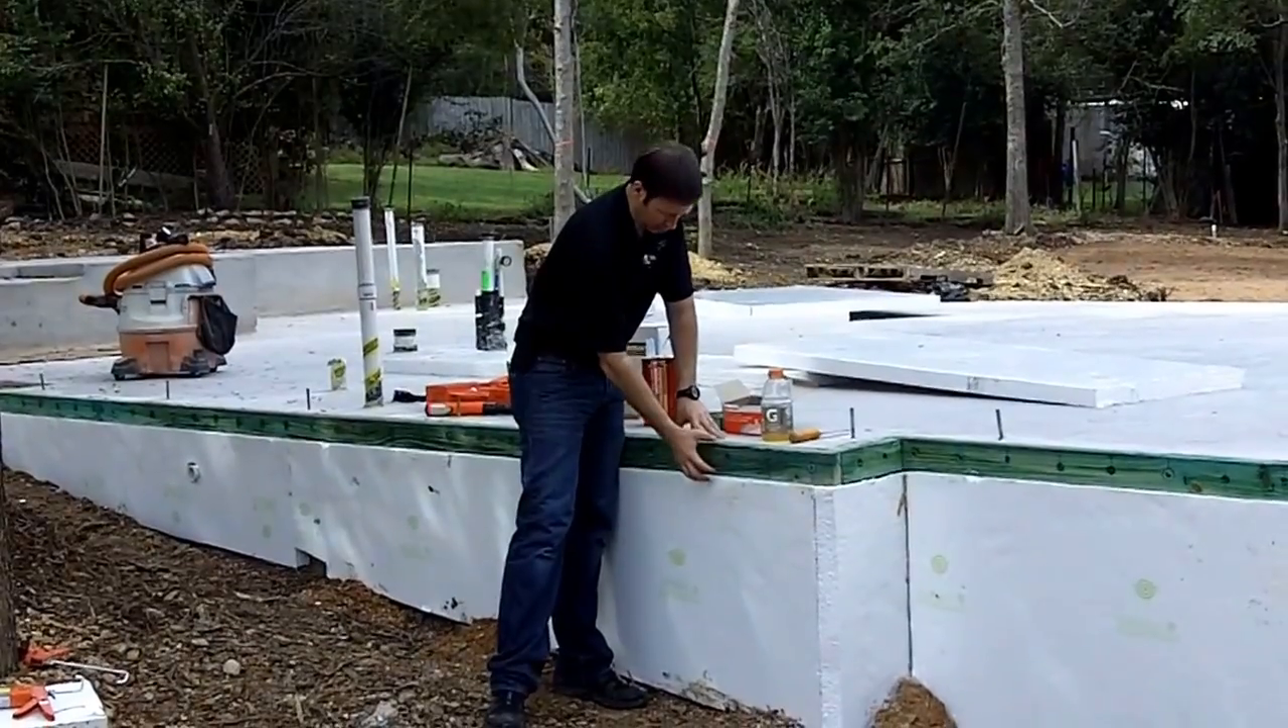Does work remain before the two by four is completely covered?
Yes.